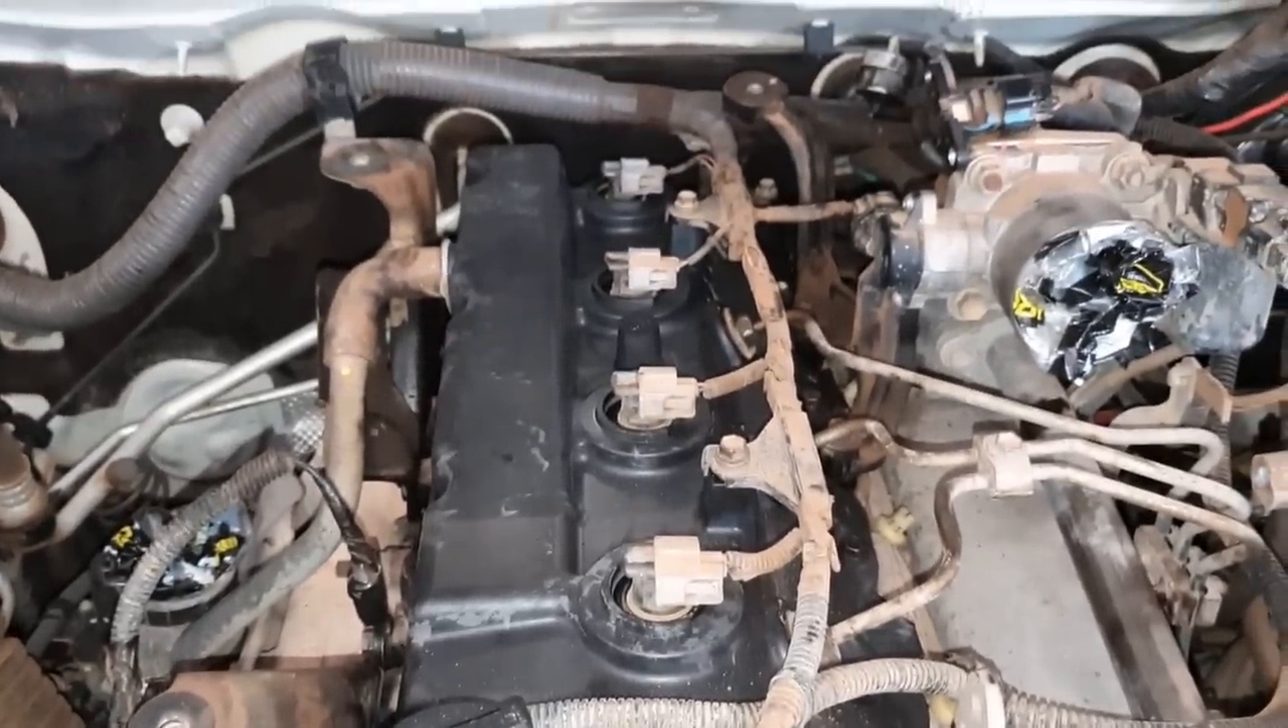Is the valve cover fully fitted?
Yes.